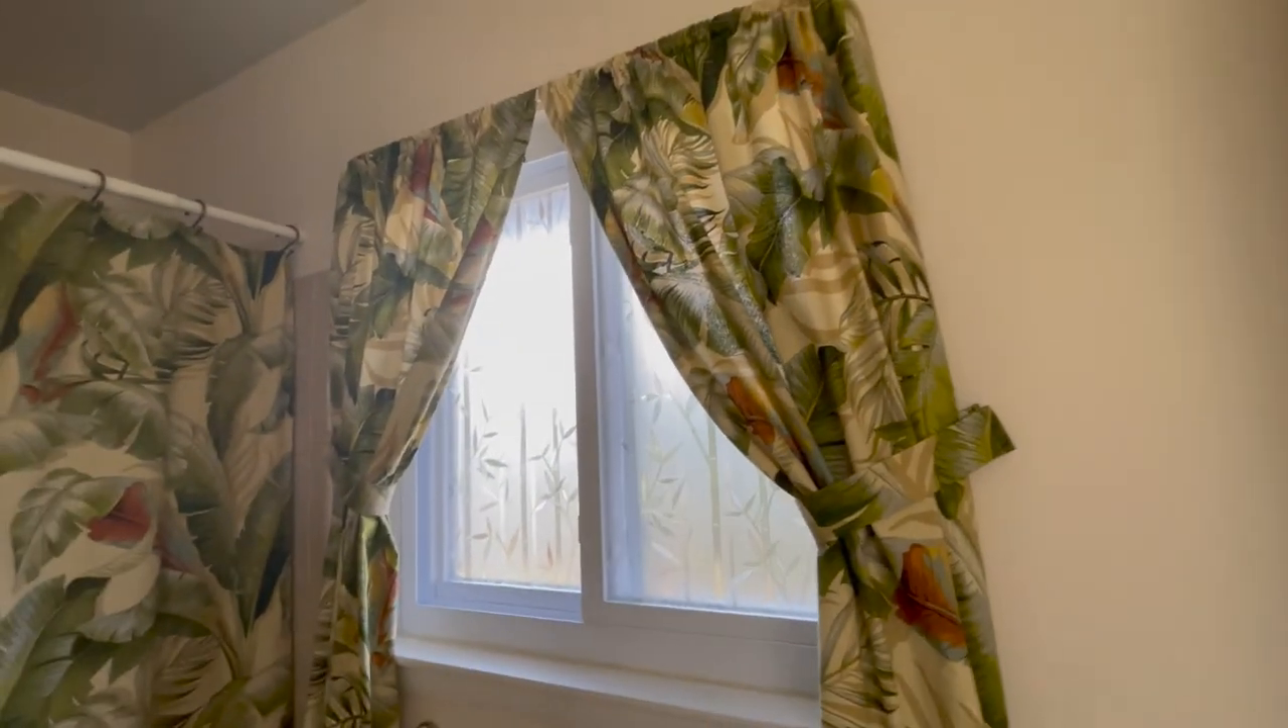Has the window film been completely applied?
Yes.